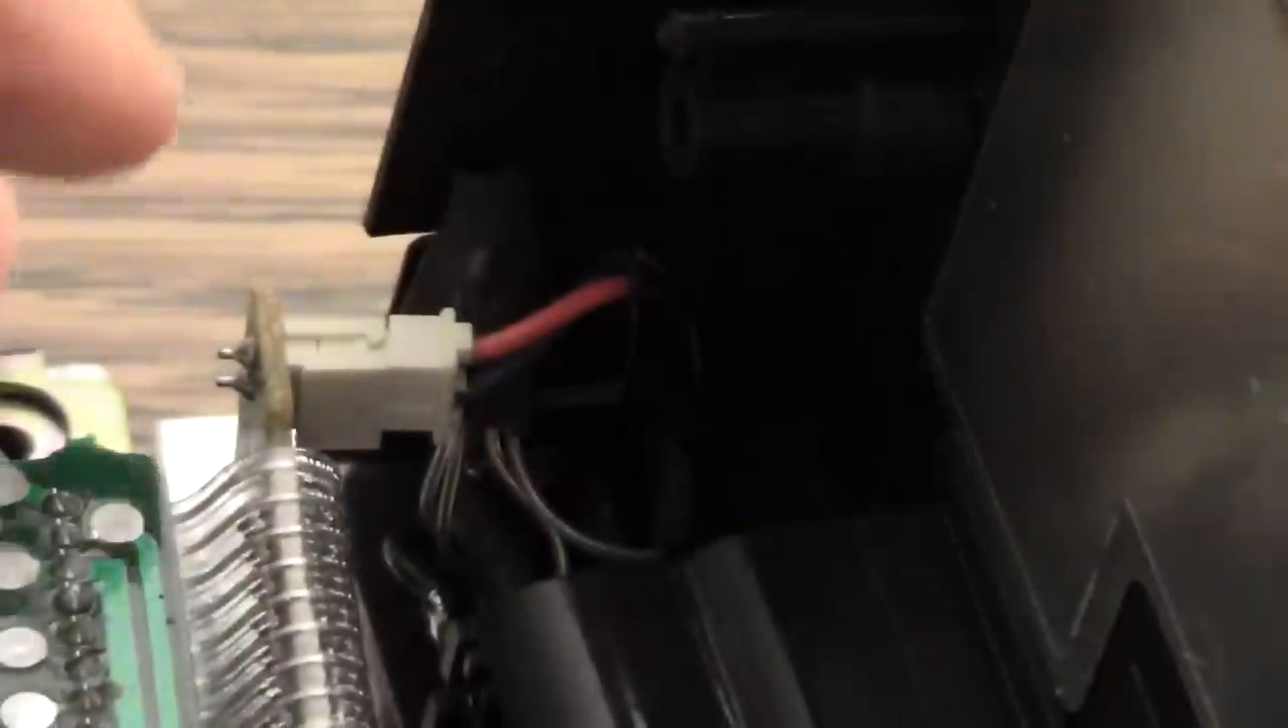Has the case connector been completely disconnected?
No.